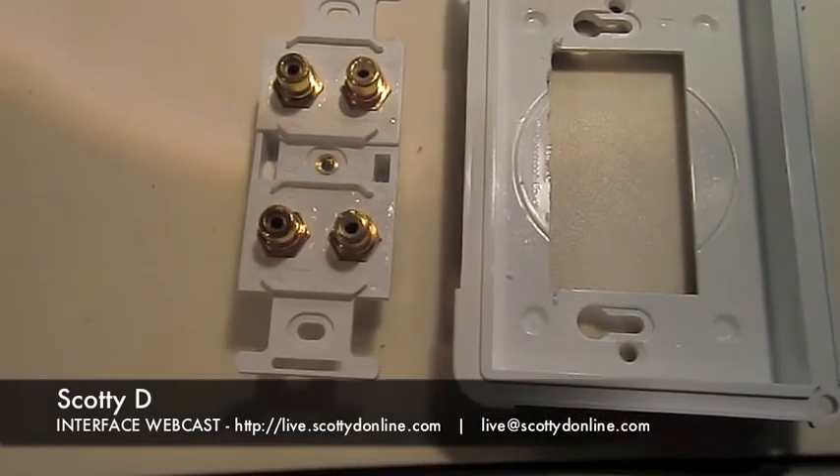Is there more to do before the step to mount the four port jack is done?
Yes.